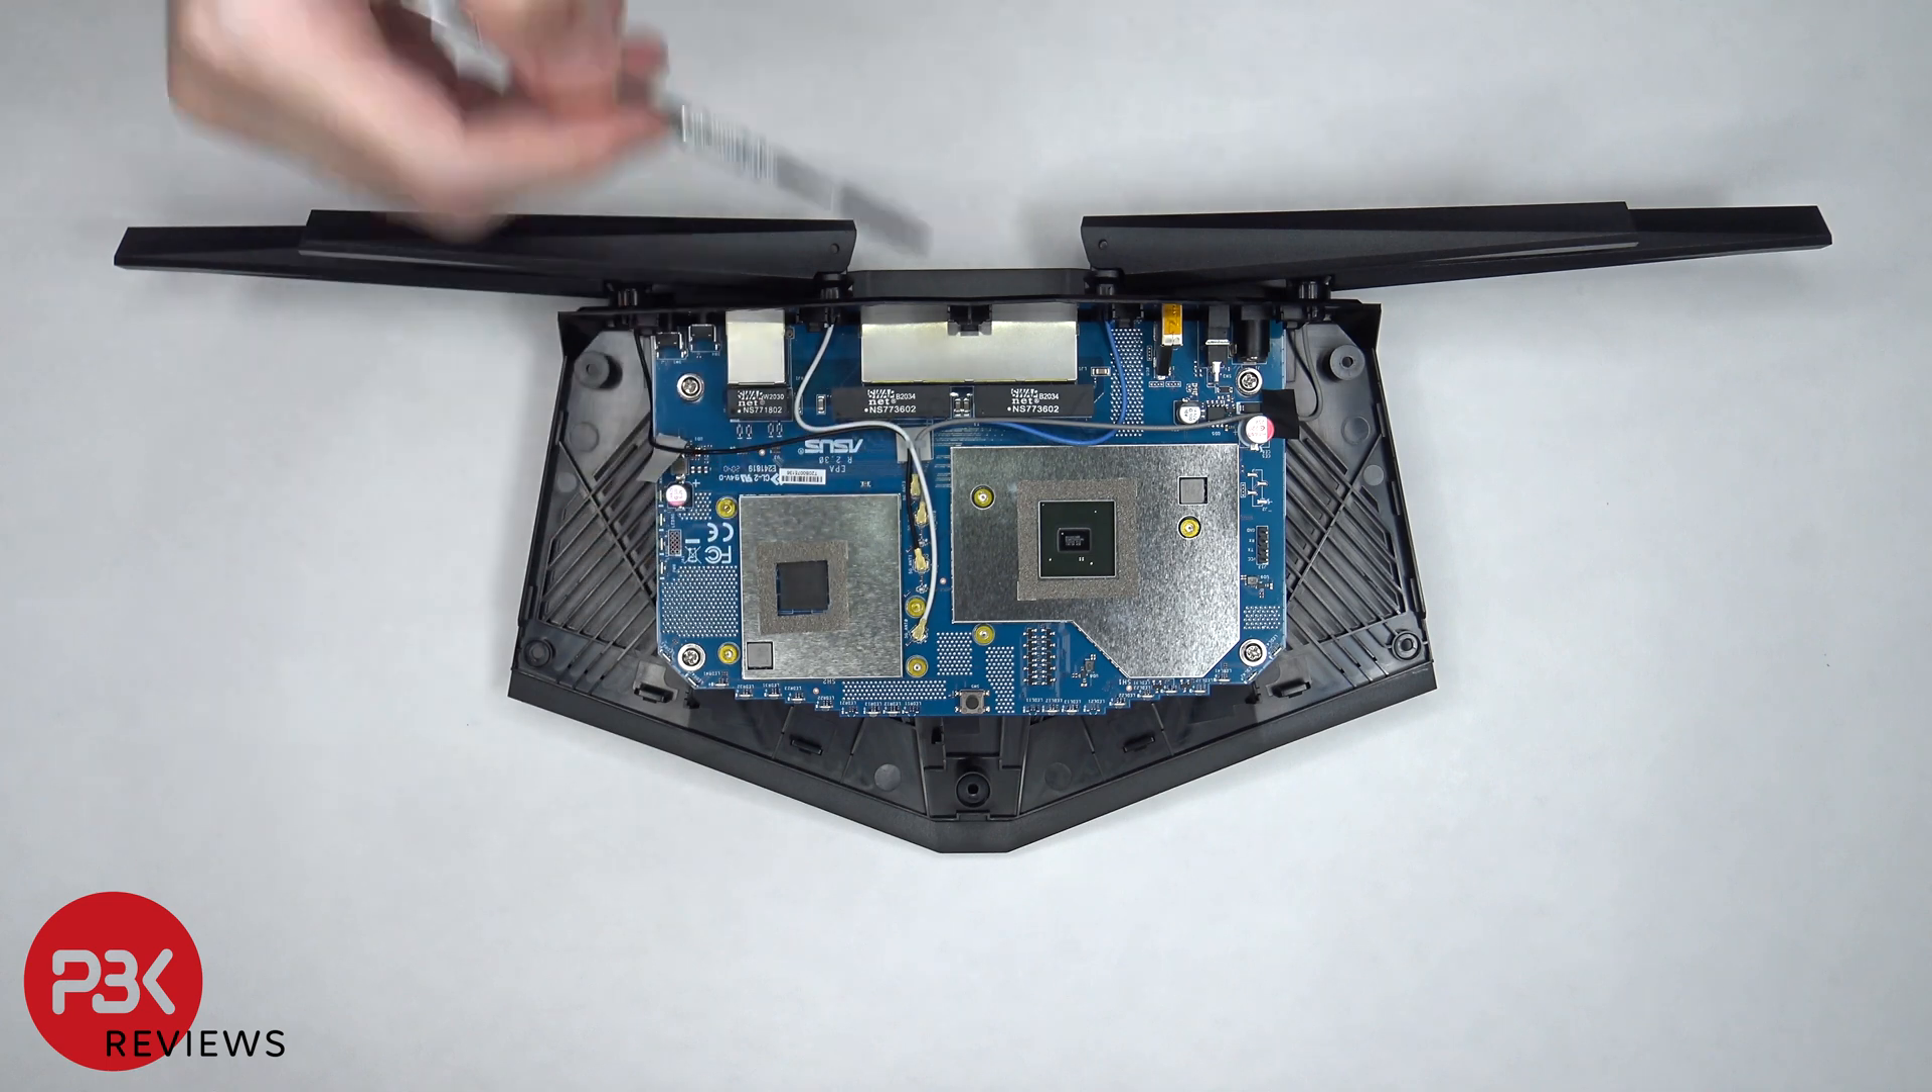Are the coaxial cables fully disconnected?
No.